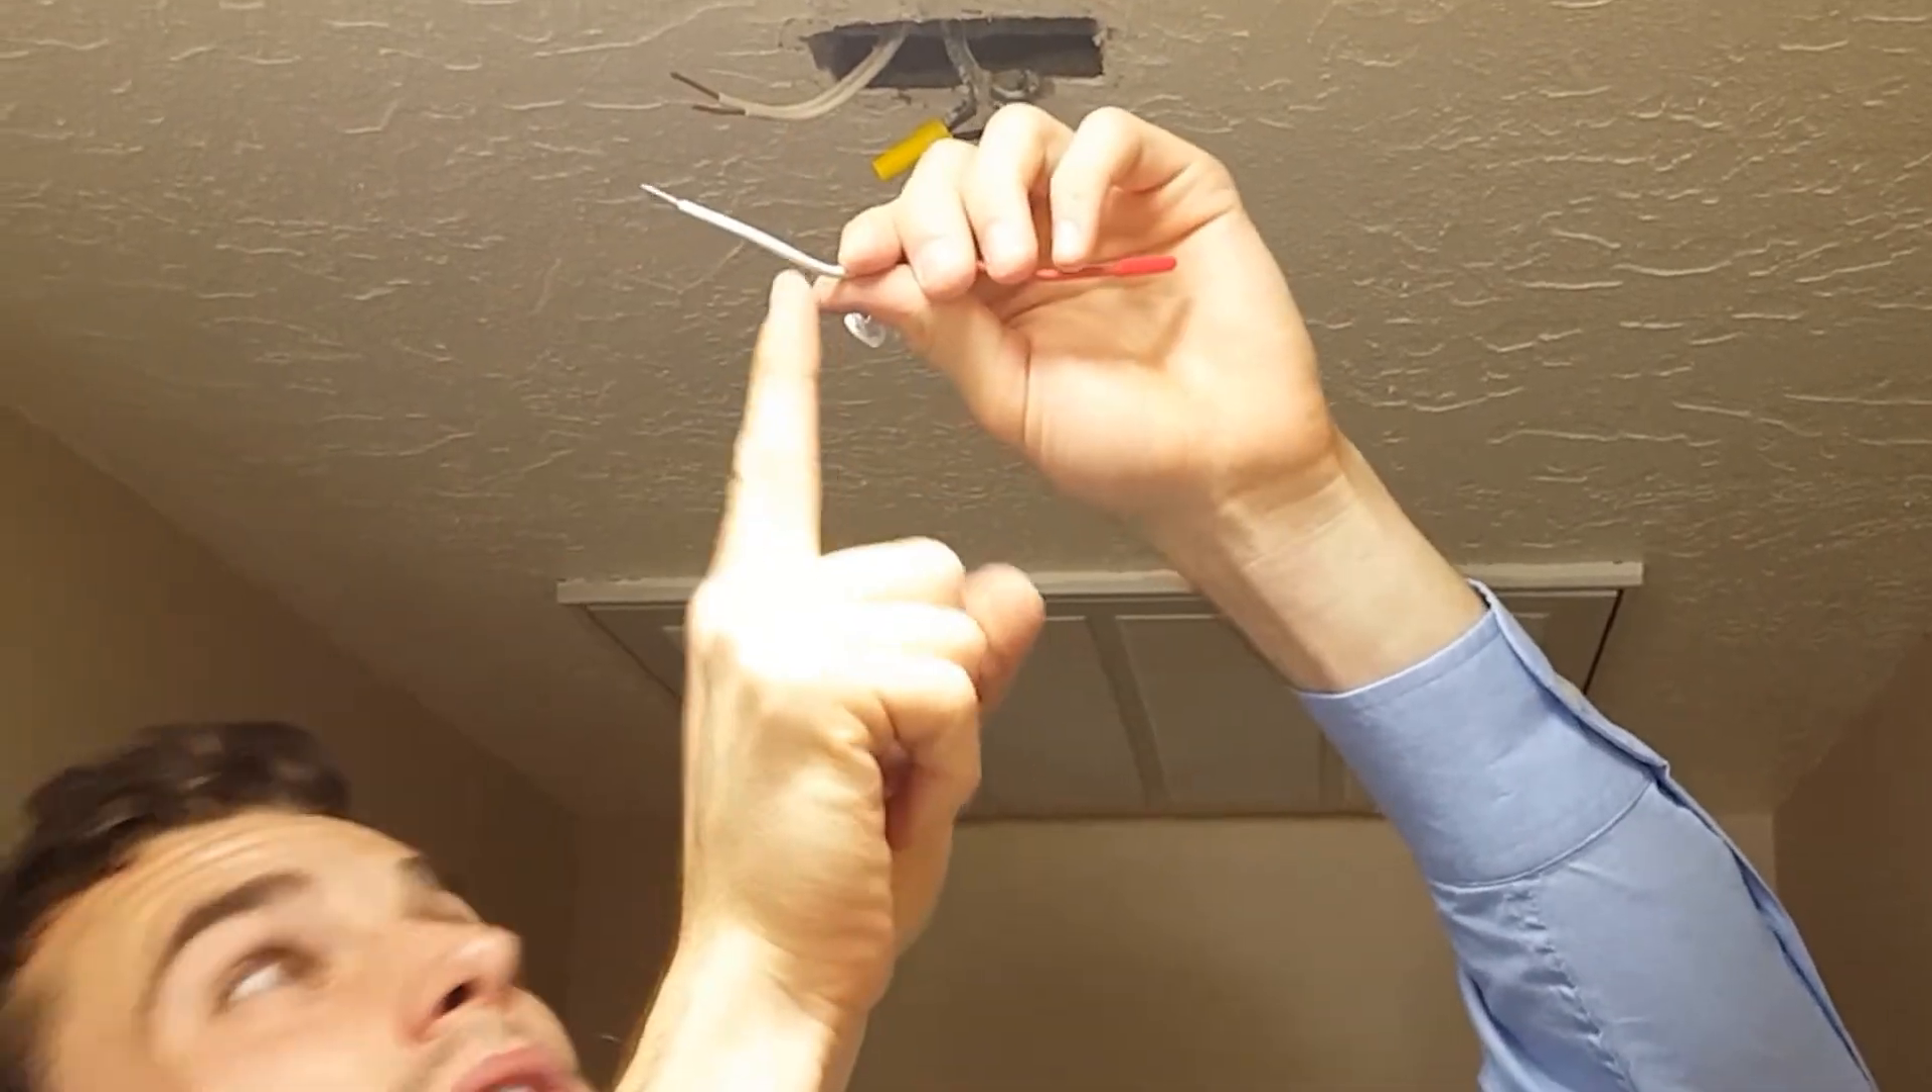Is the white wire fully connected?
No.